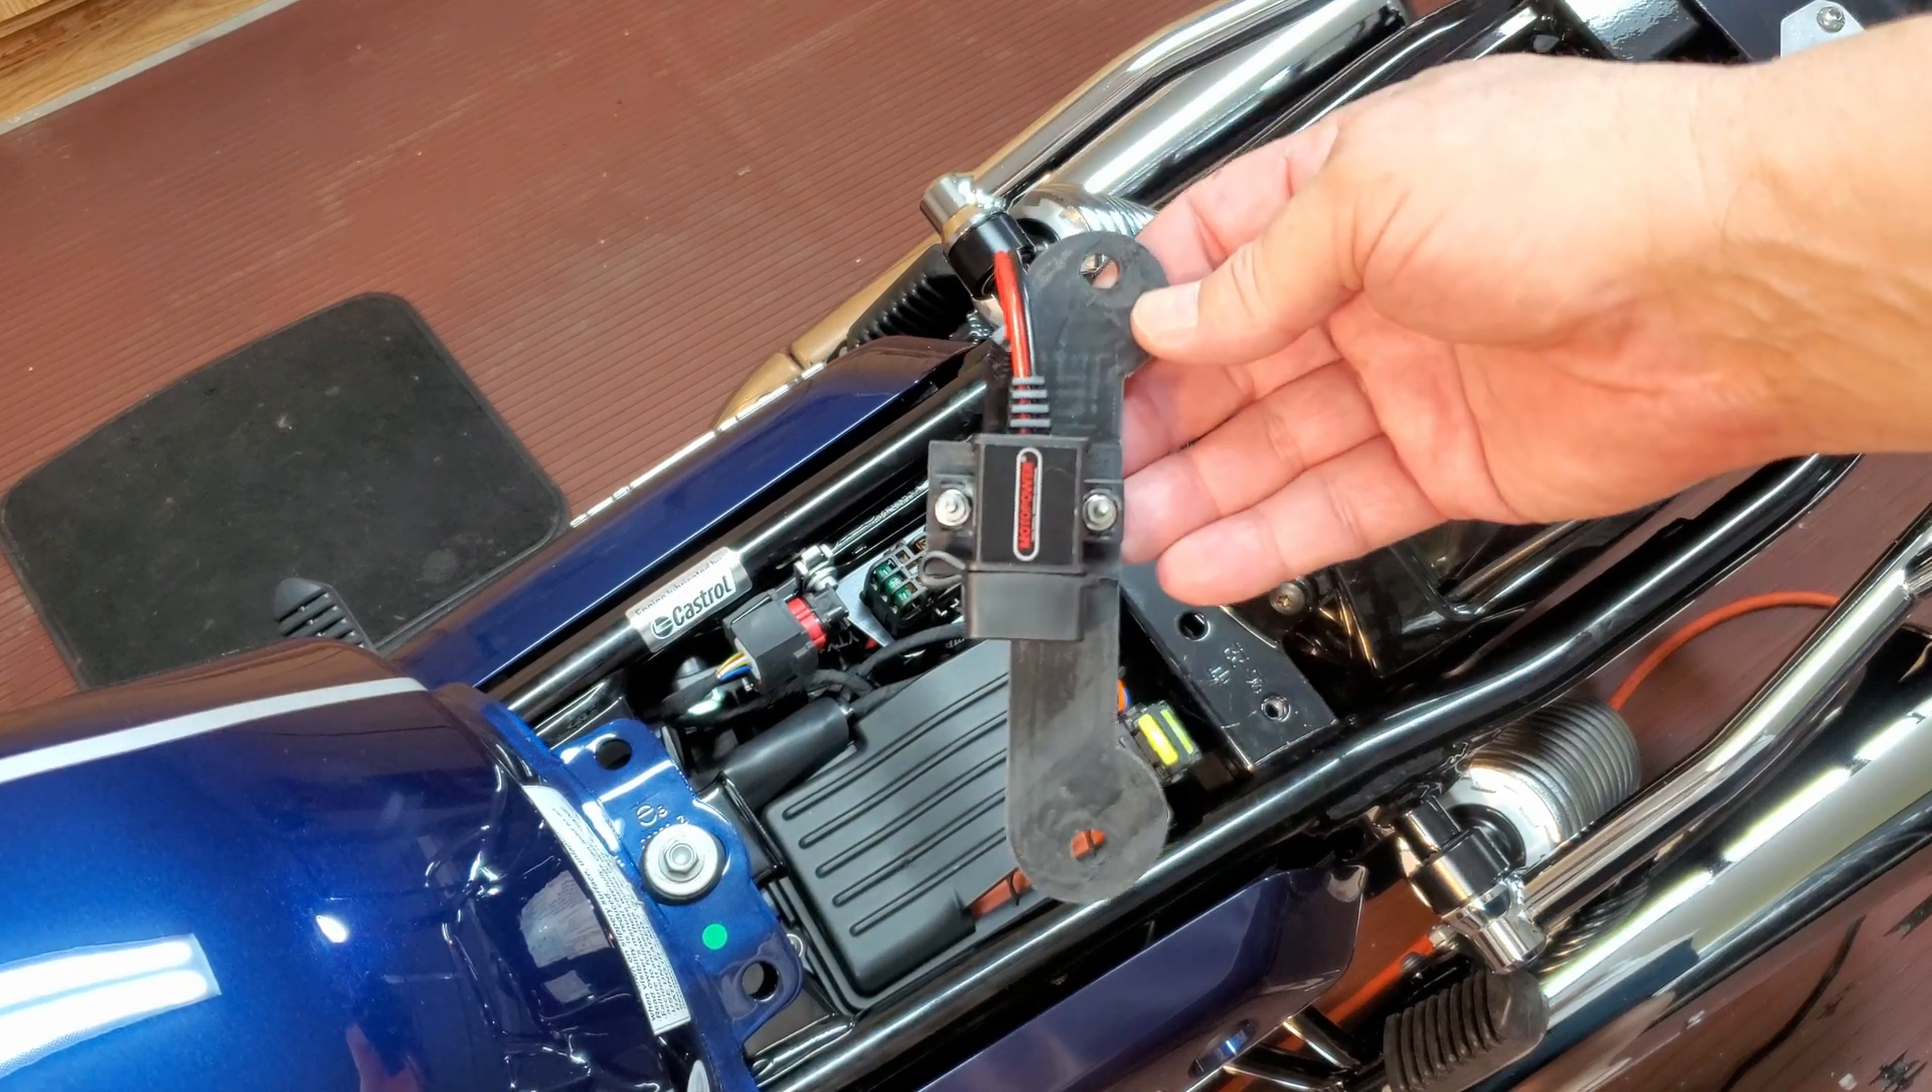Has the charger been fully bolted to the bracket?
Yes.